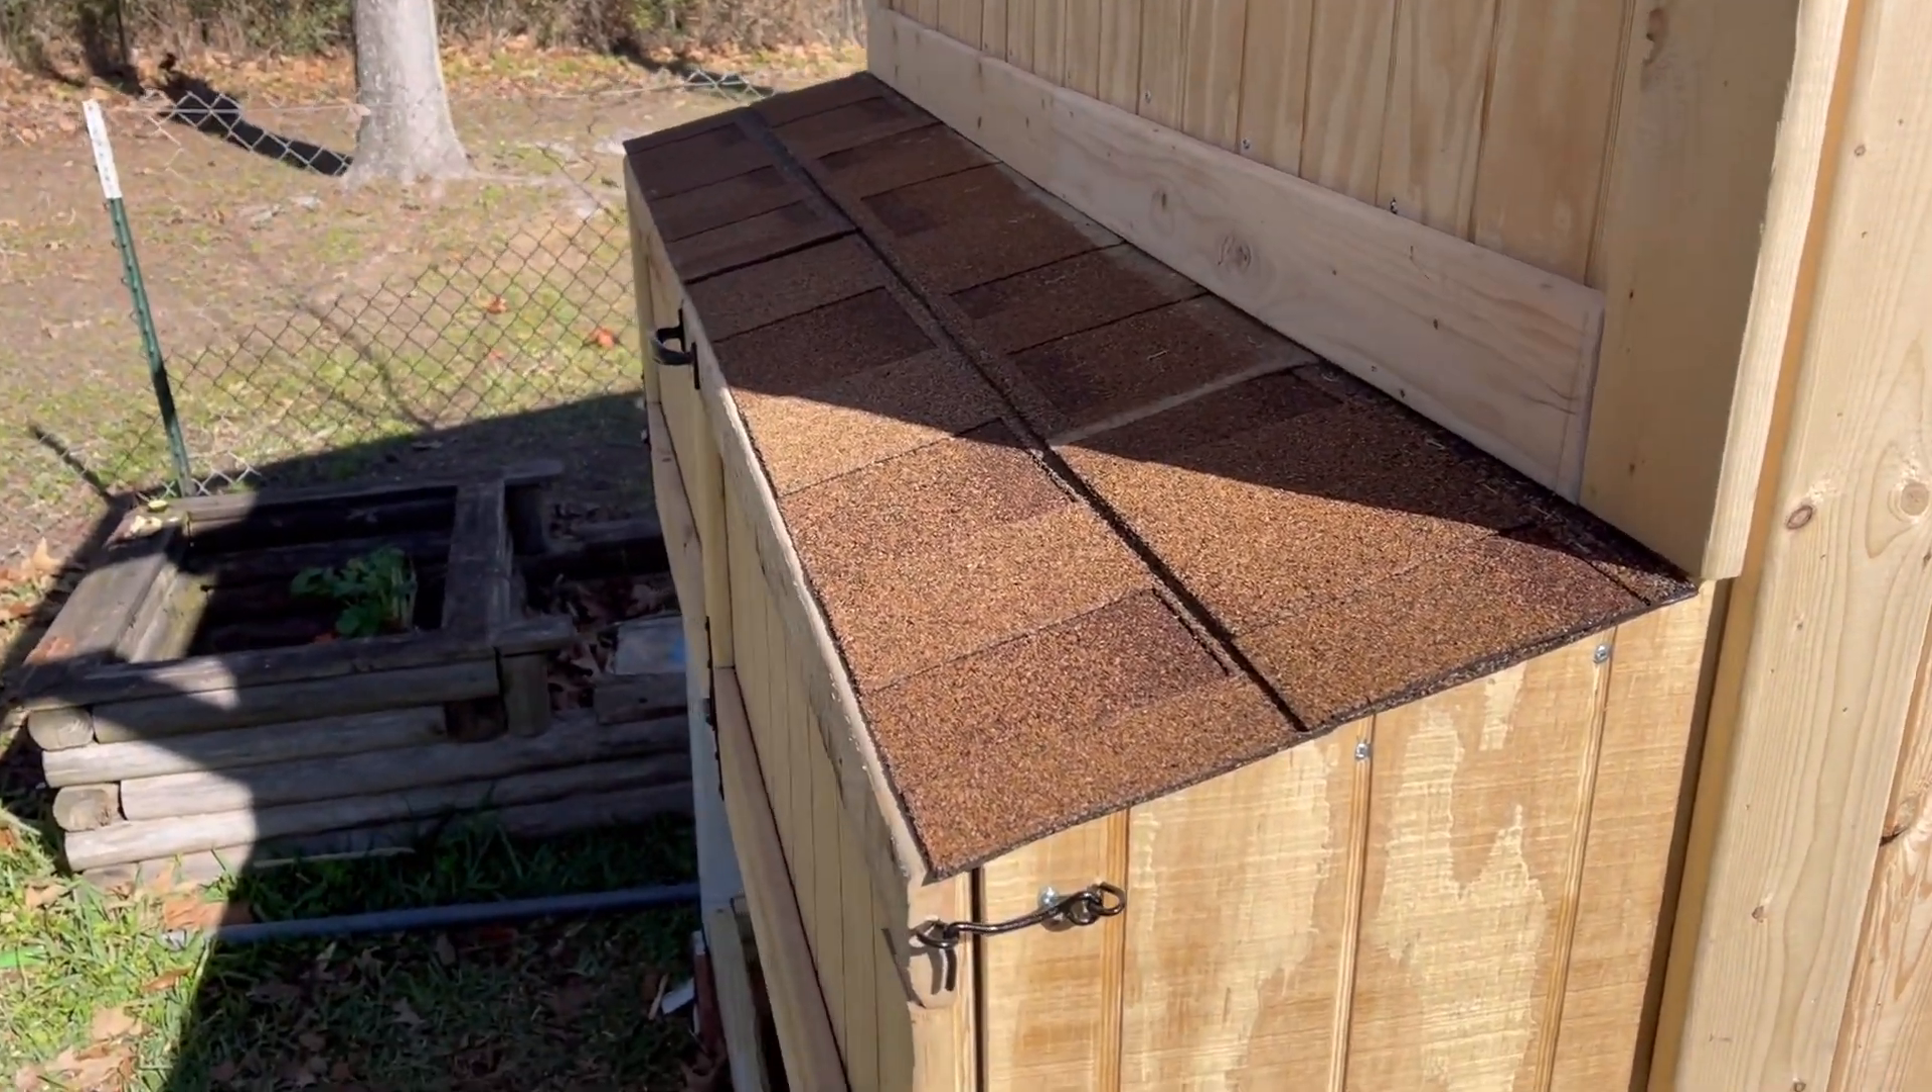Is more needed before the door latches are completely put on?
No.